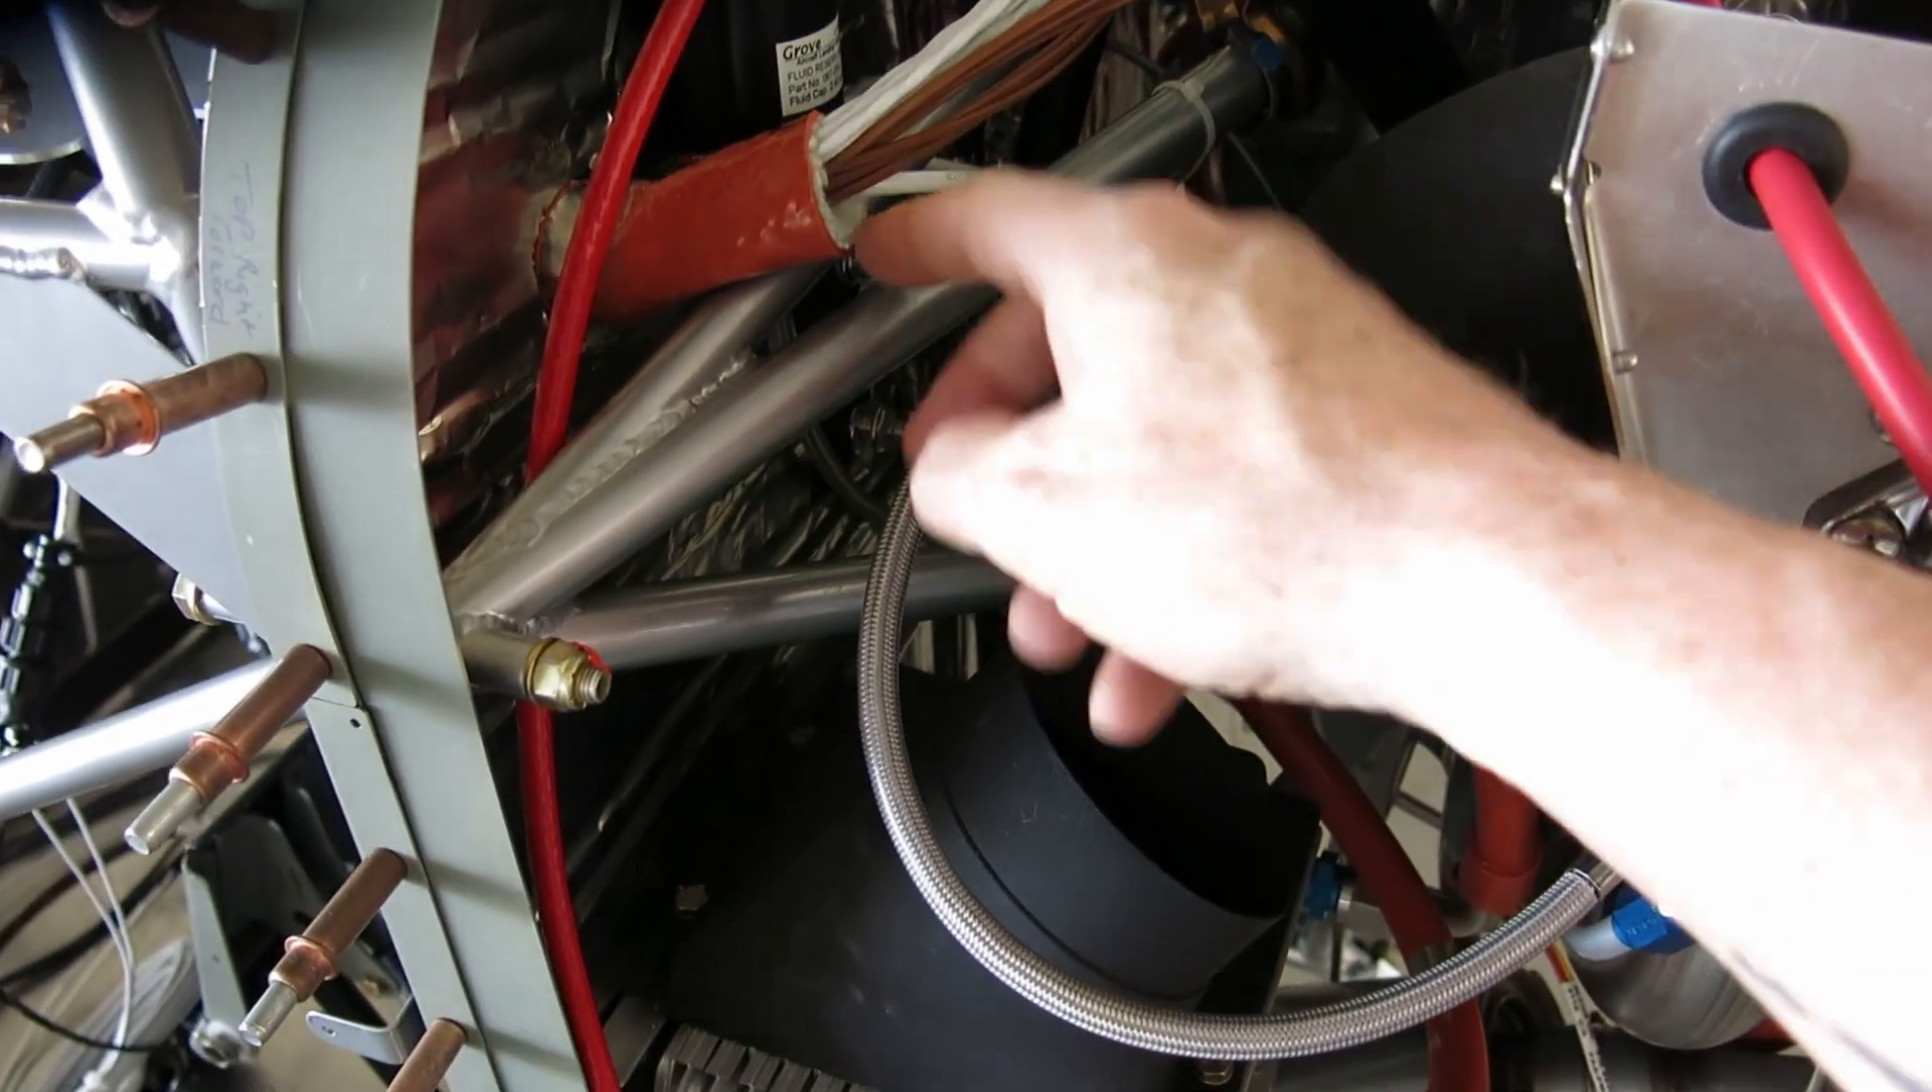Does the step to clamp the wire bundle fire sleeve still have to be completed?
Yes.